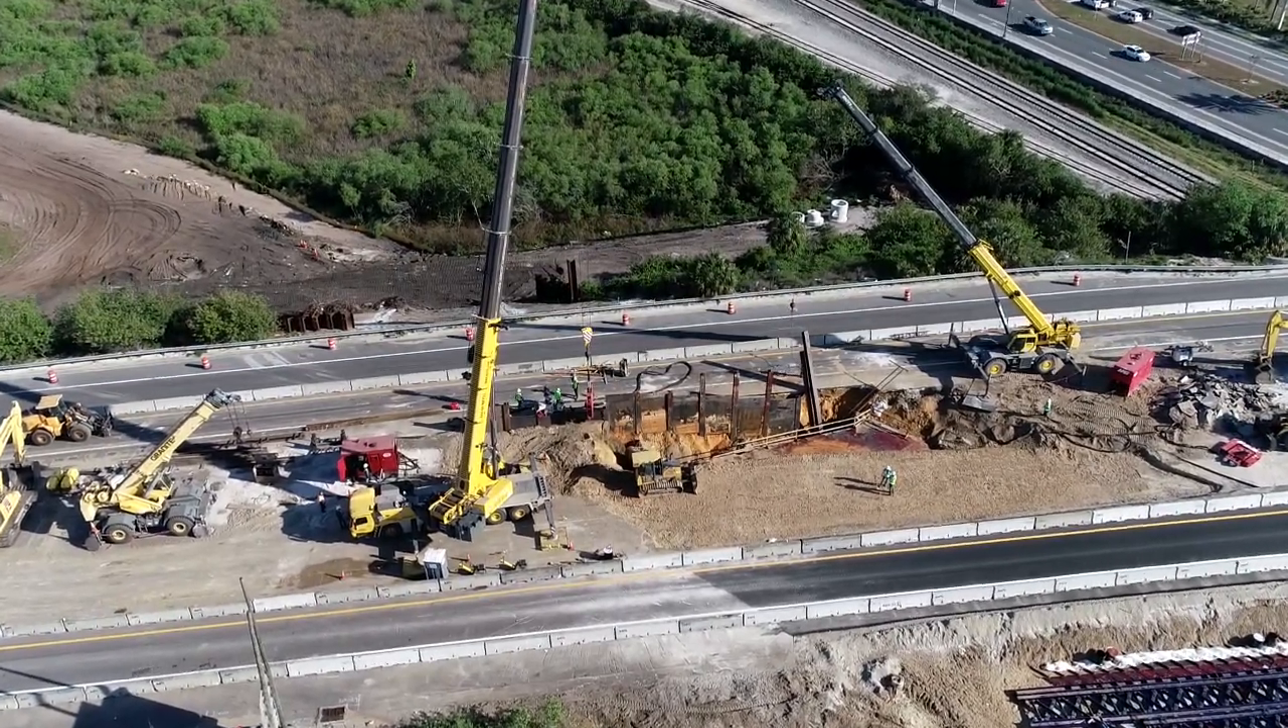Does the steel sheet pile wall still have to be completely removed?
Yes.